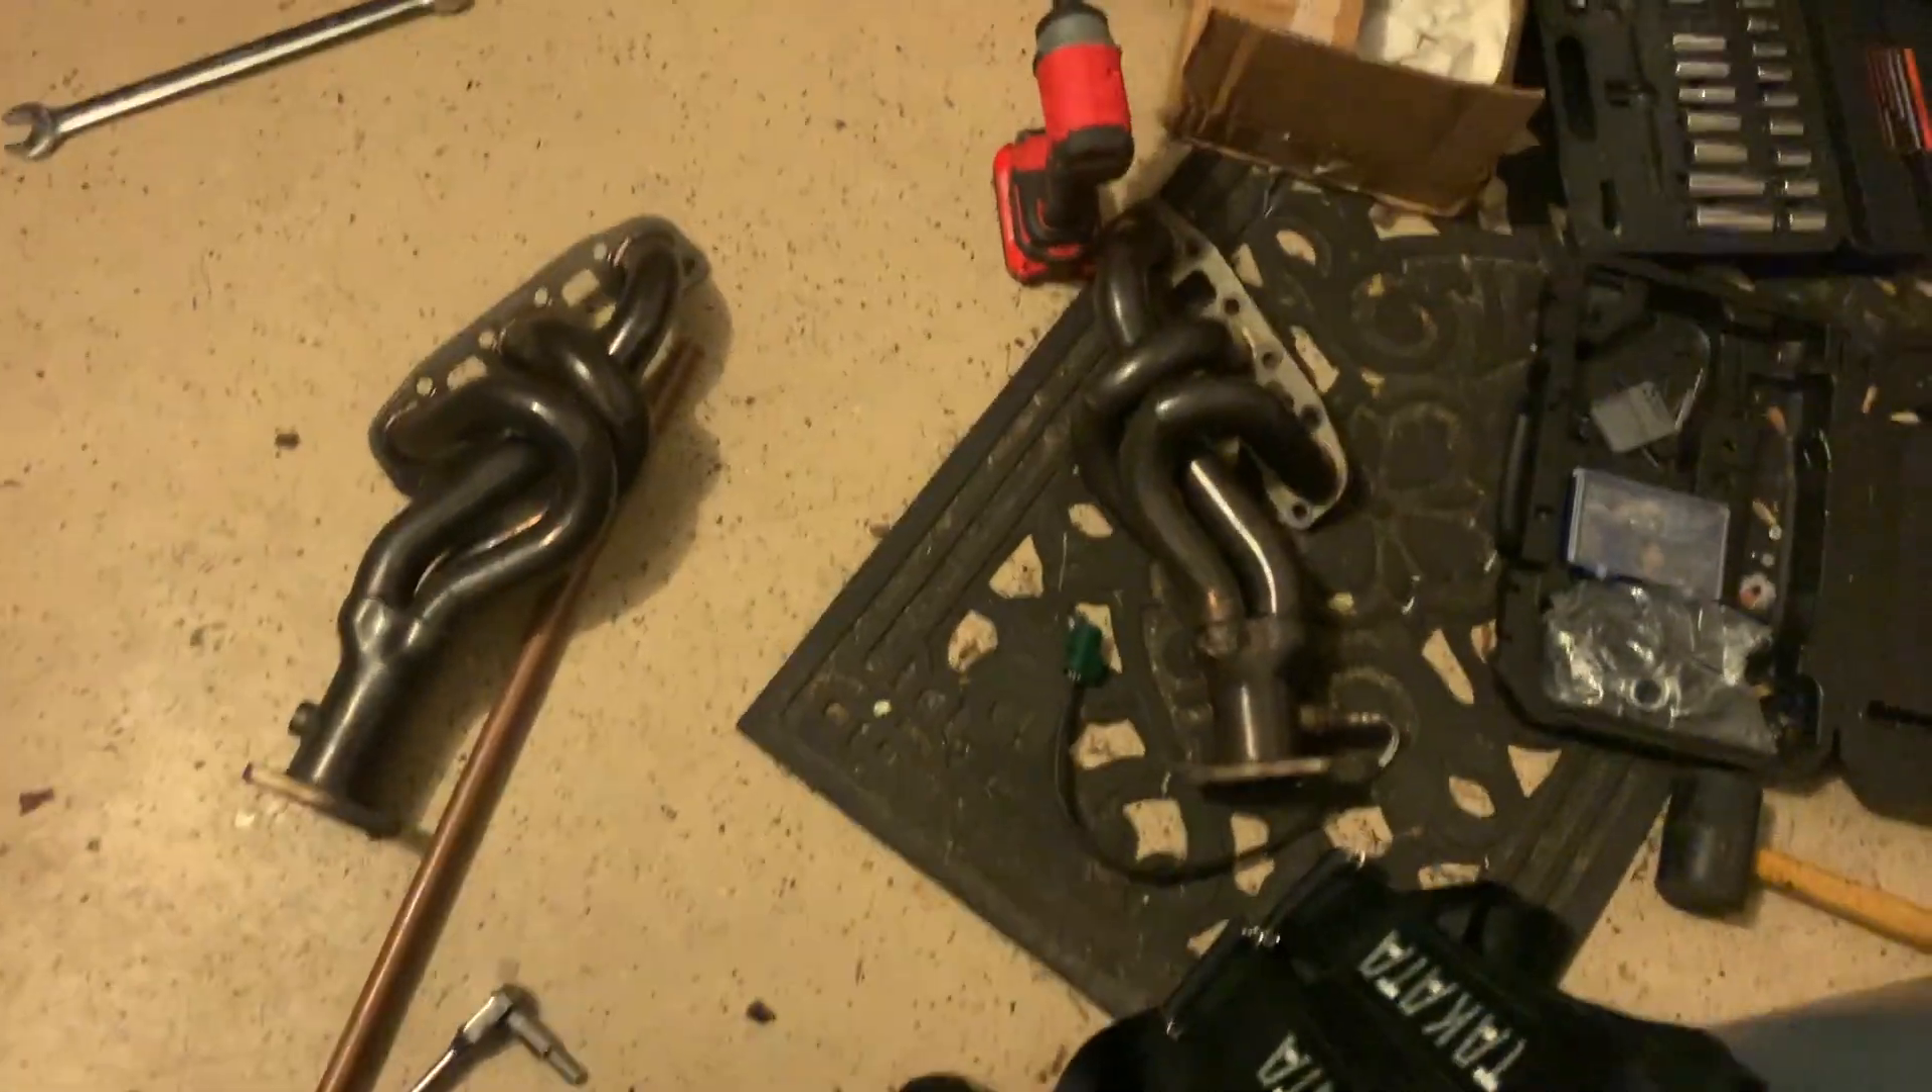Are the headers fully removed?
Yes.